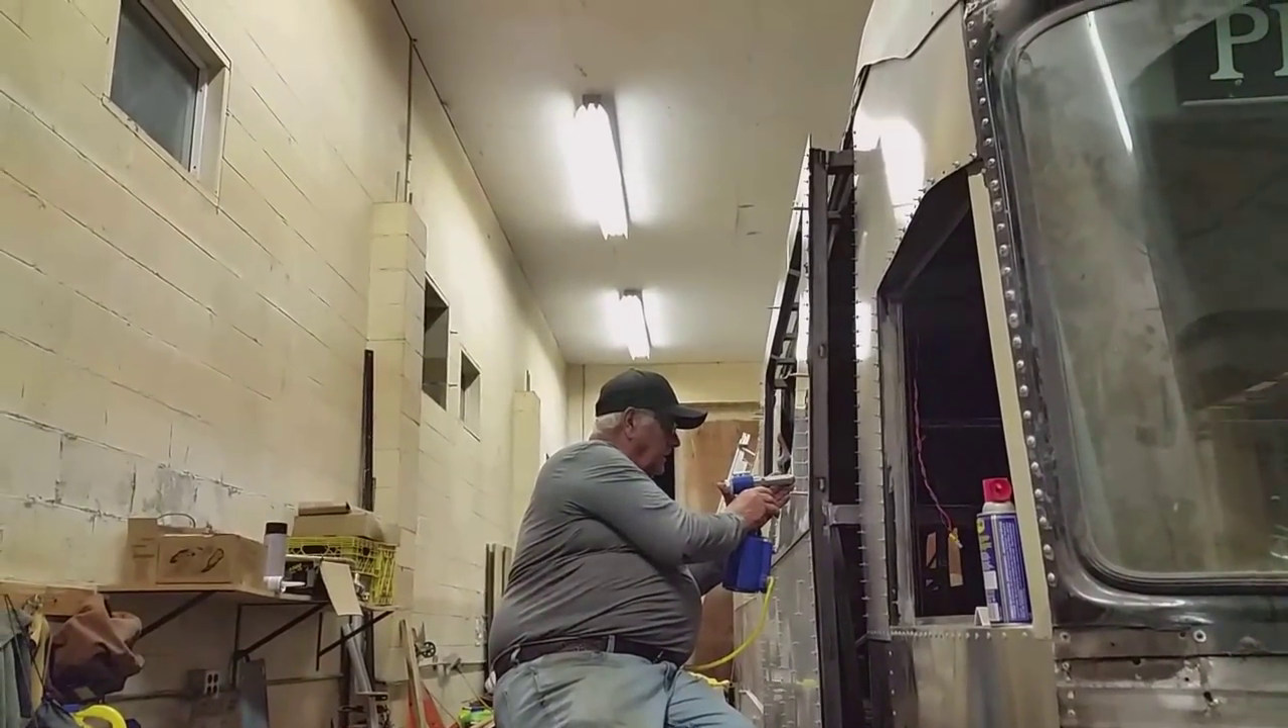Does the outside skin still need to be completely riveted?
Yes.